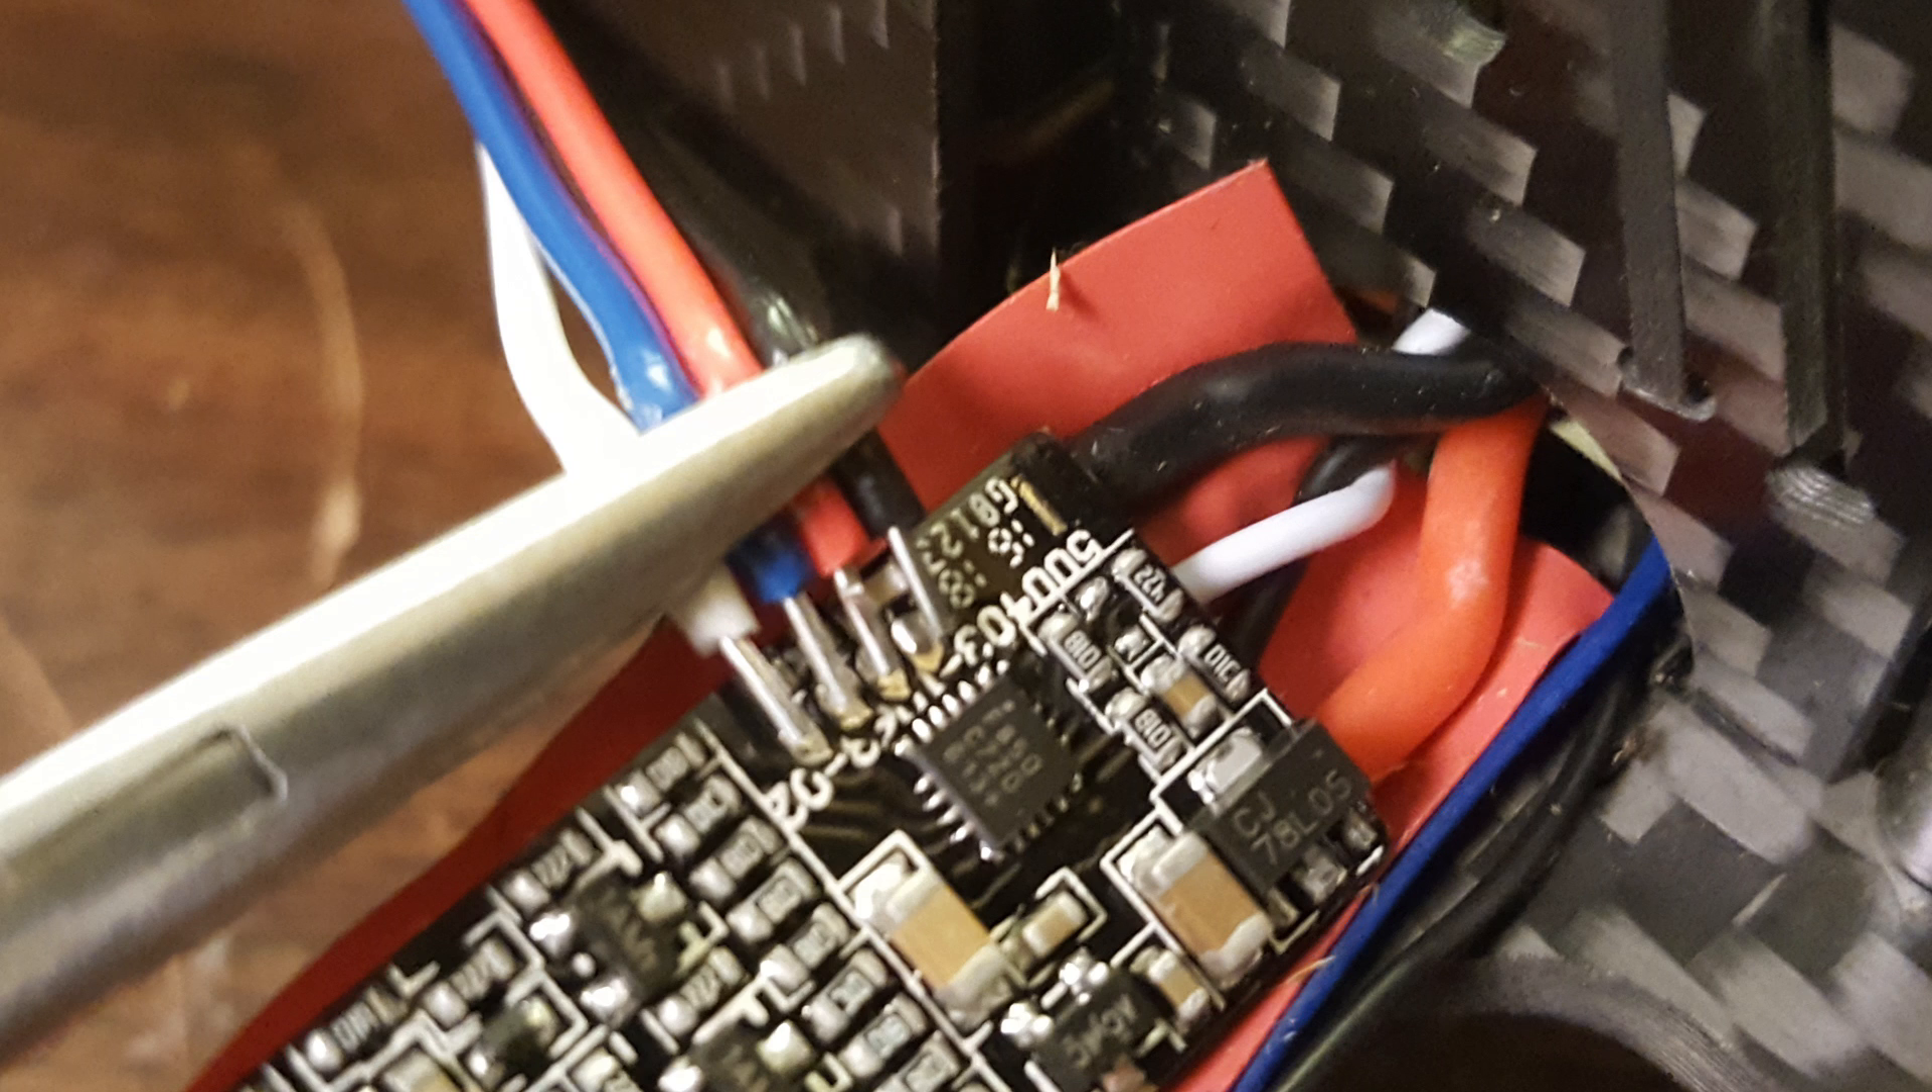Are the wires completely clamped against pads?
Yes.